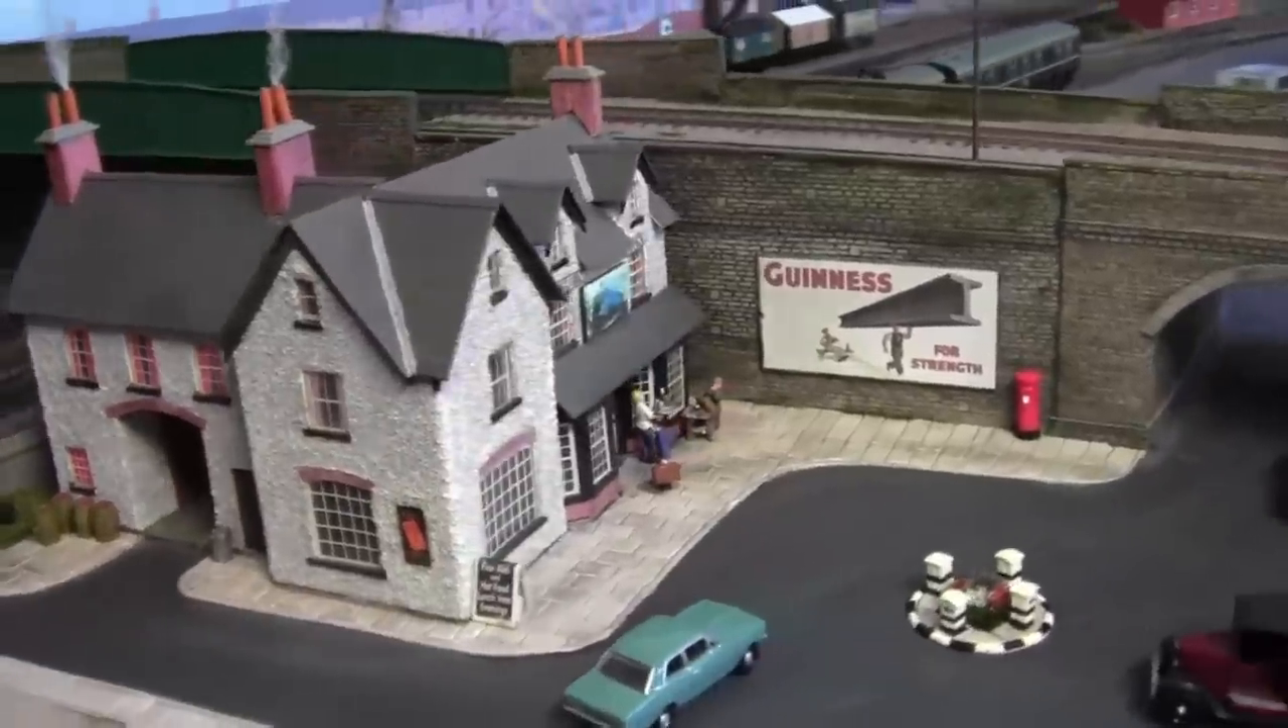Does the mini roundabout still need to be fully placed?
No.